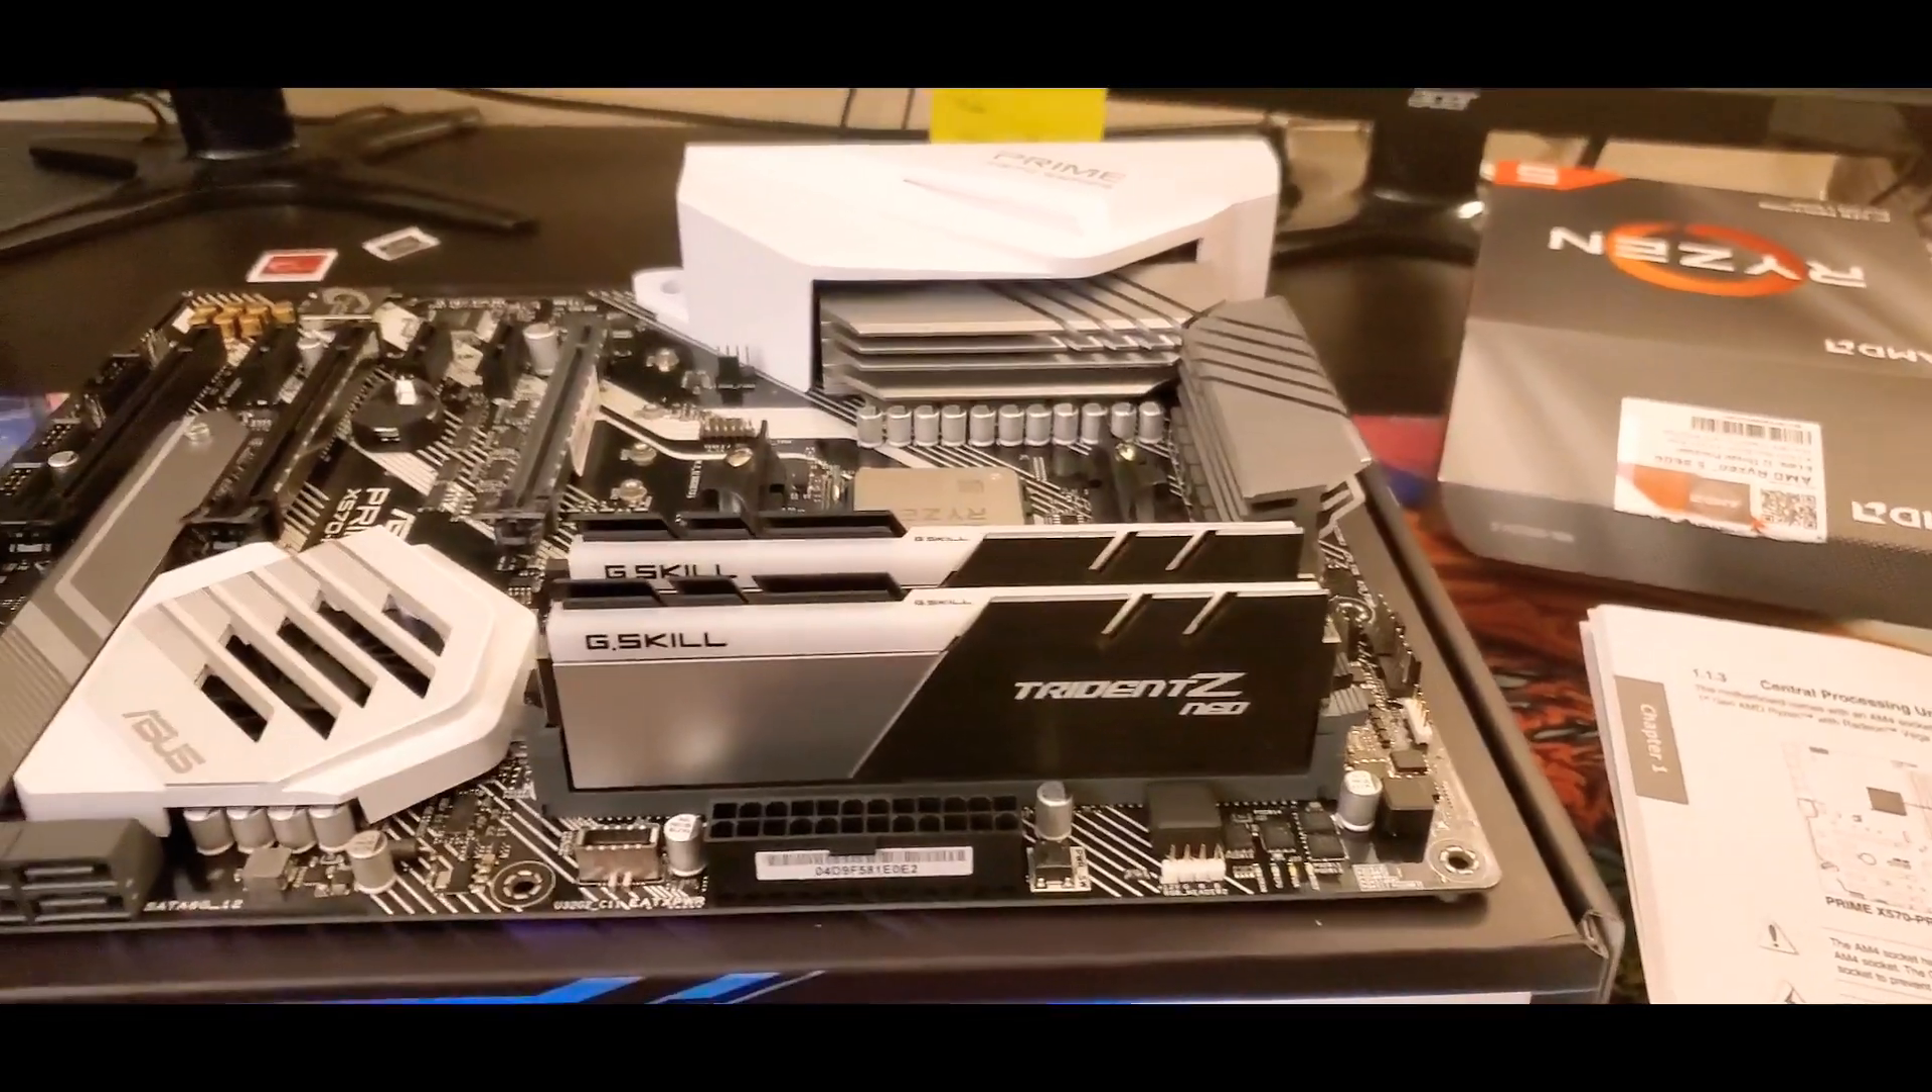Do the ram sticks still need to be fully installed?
No.